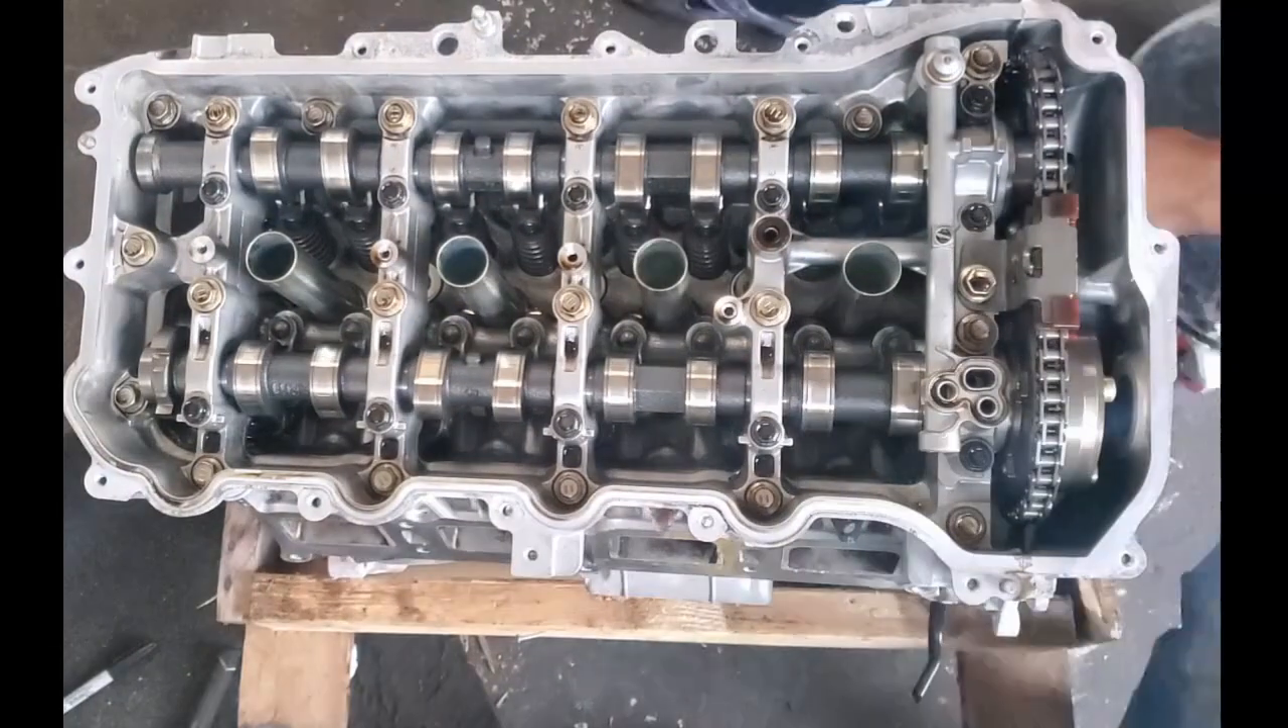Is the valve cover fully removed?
Yes.